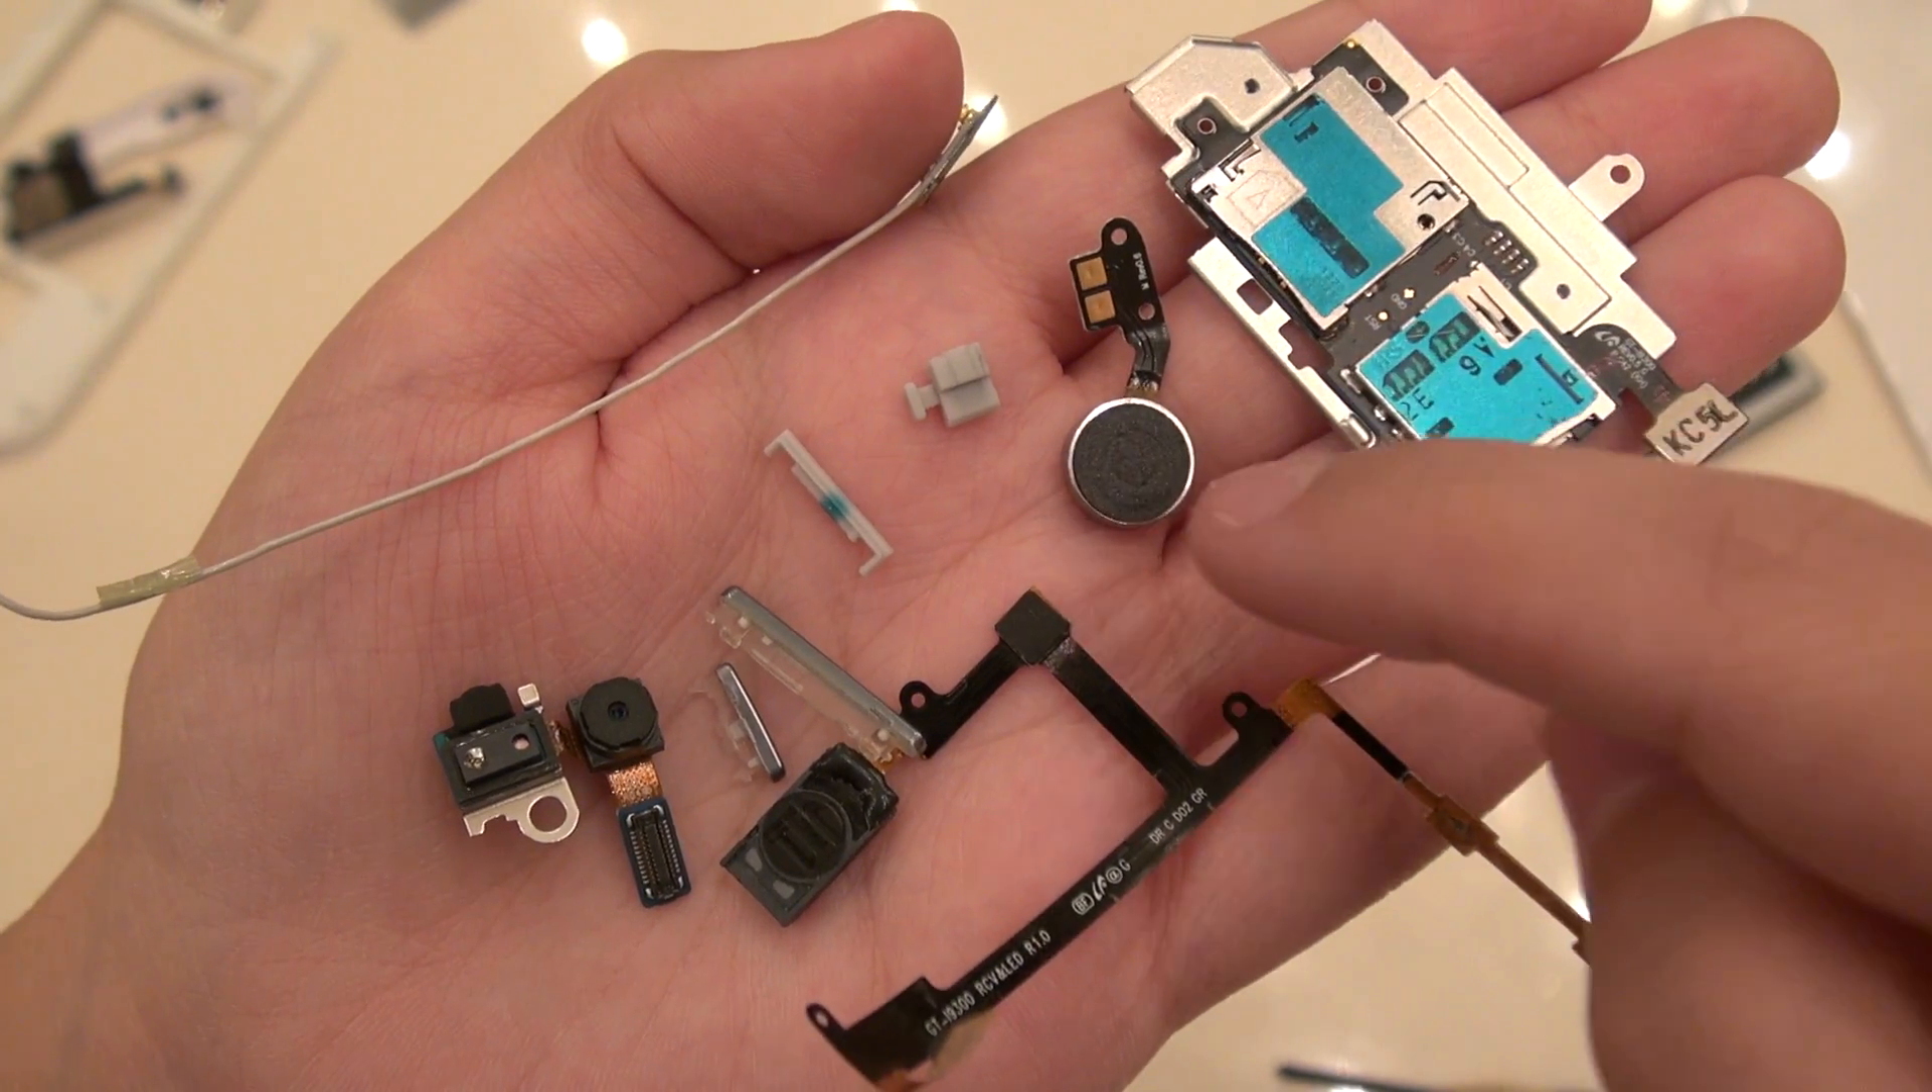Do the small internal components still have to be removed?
No.